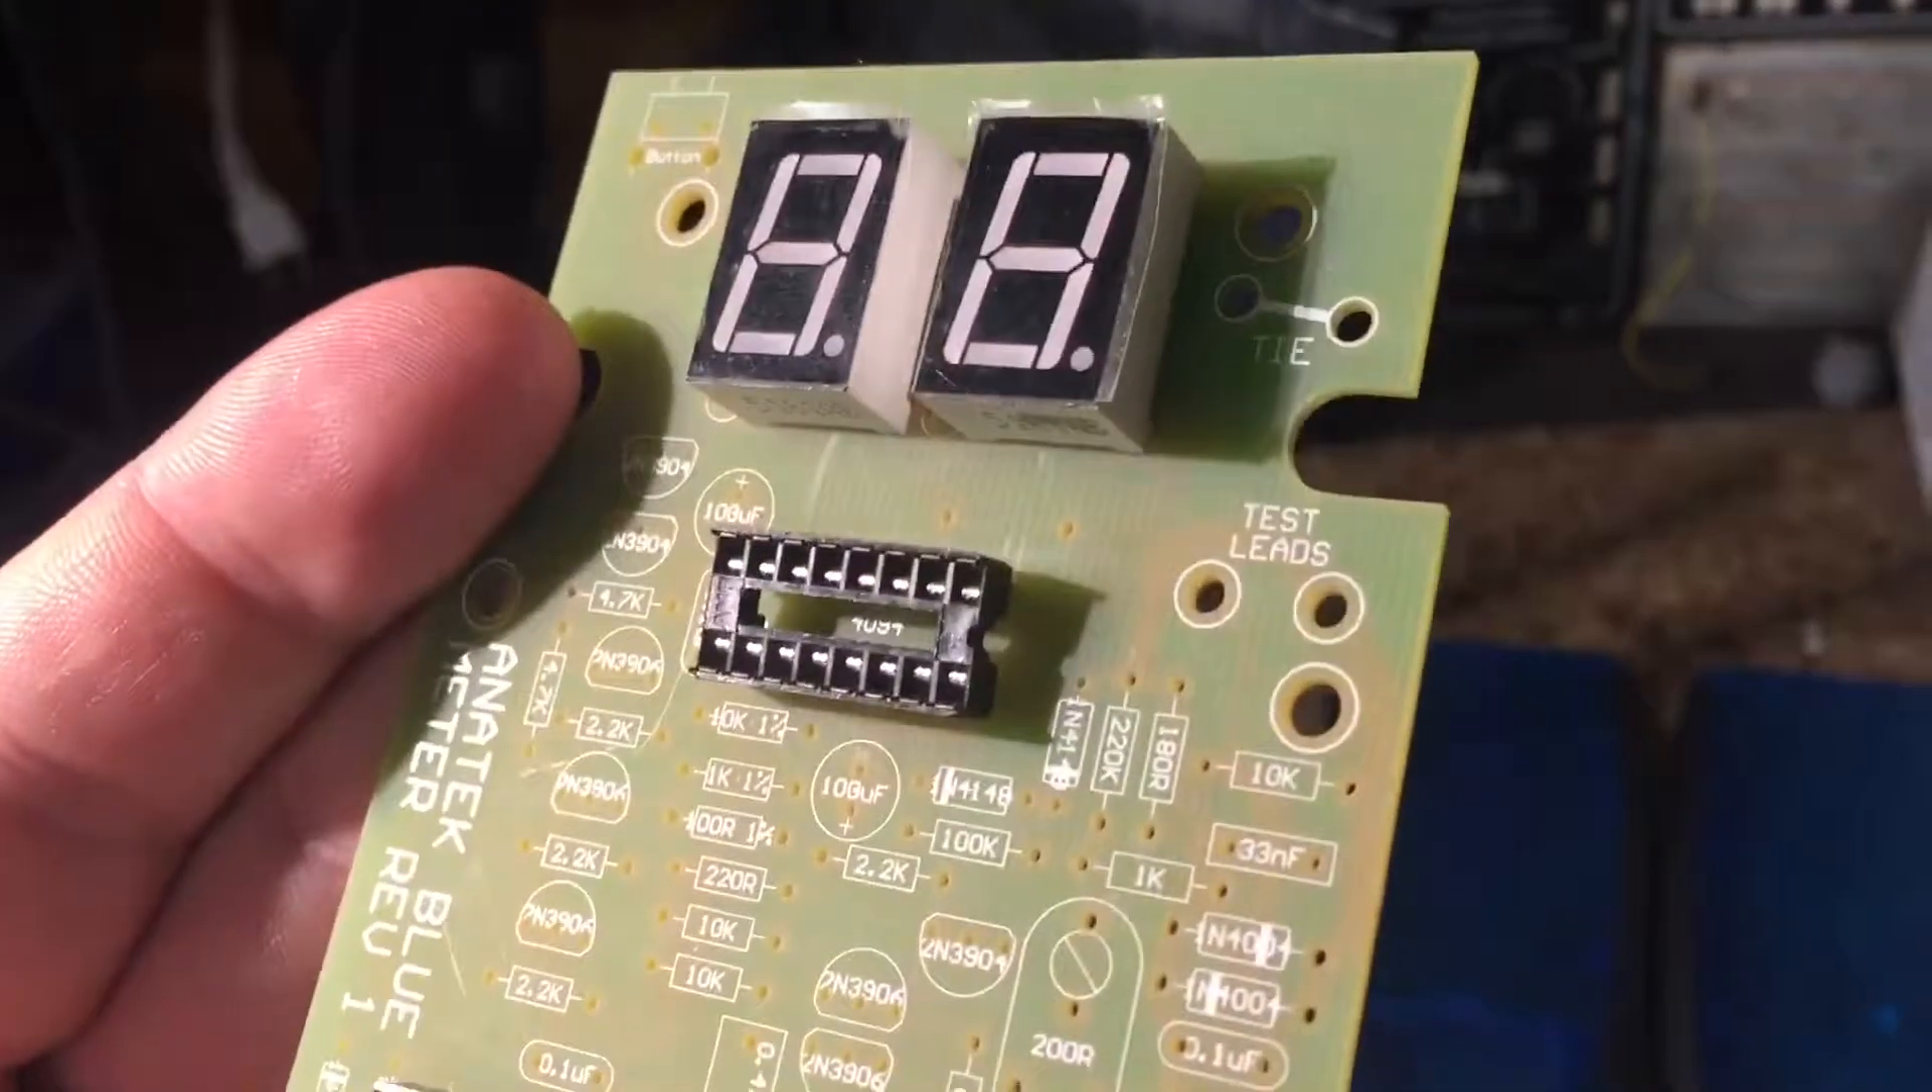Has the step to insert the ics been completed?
No.